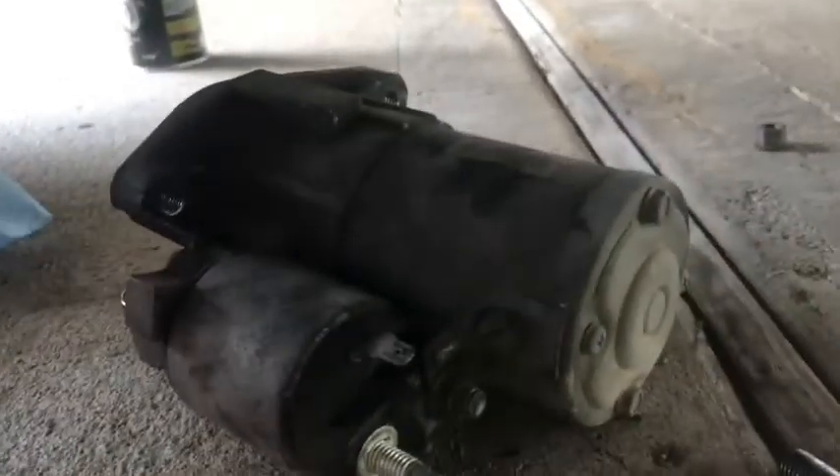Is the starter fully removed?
Yes.